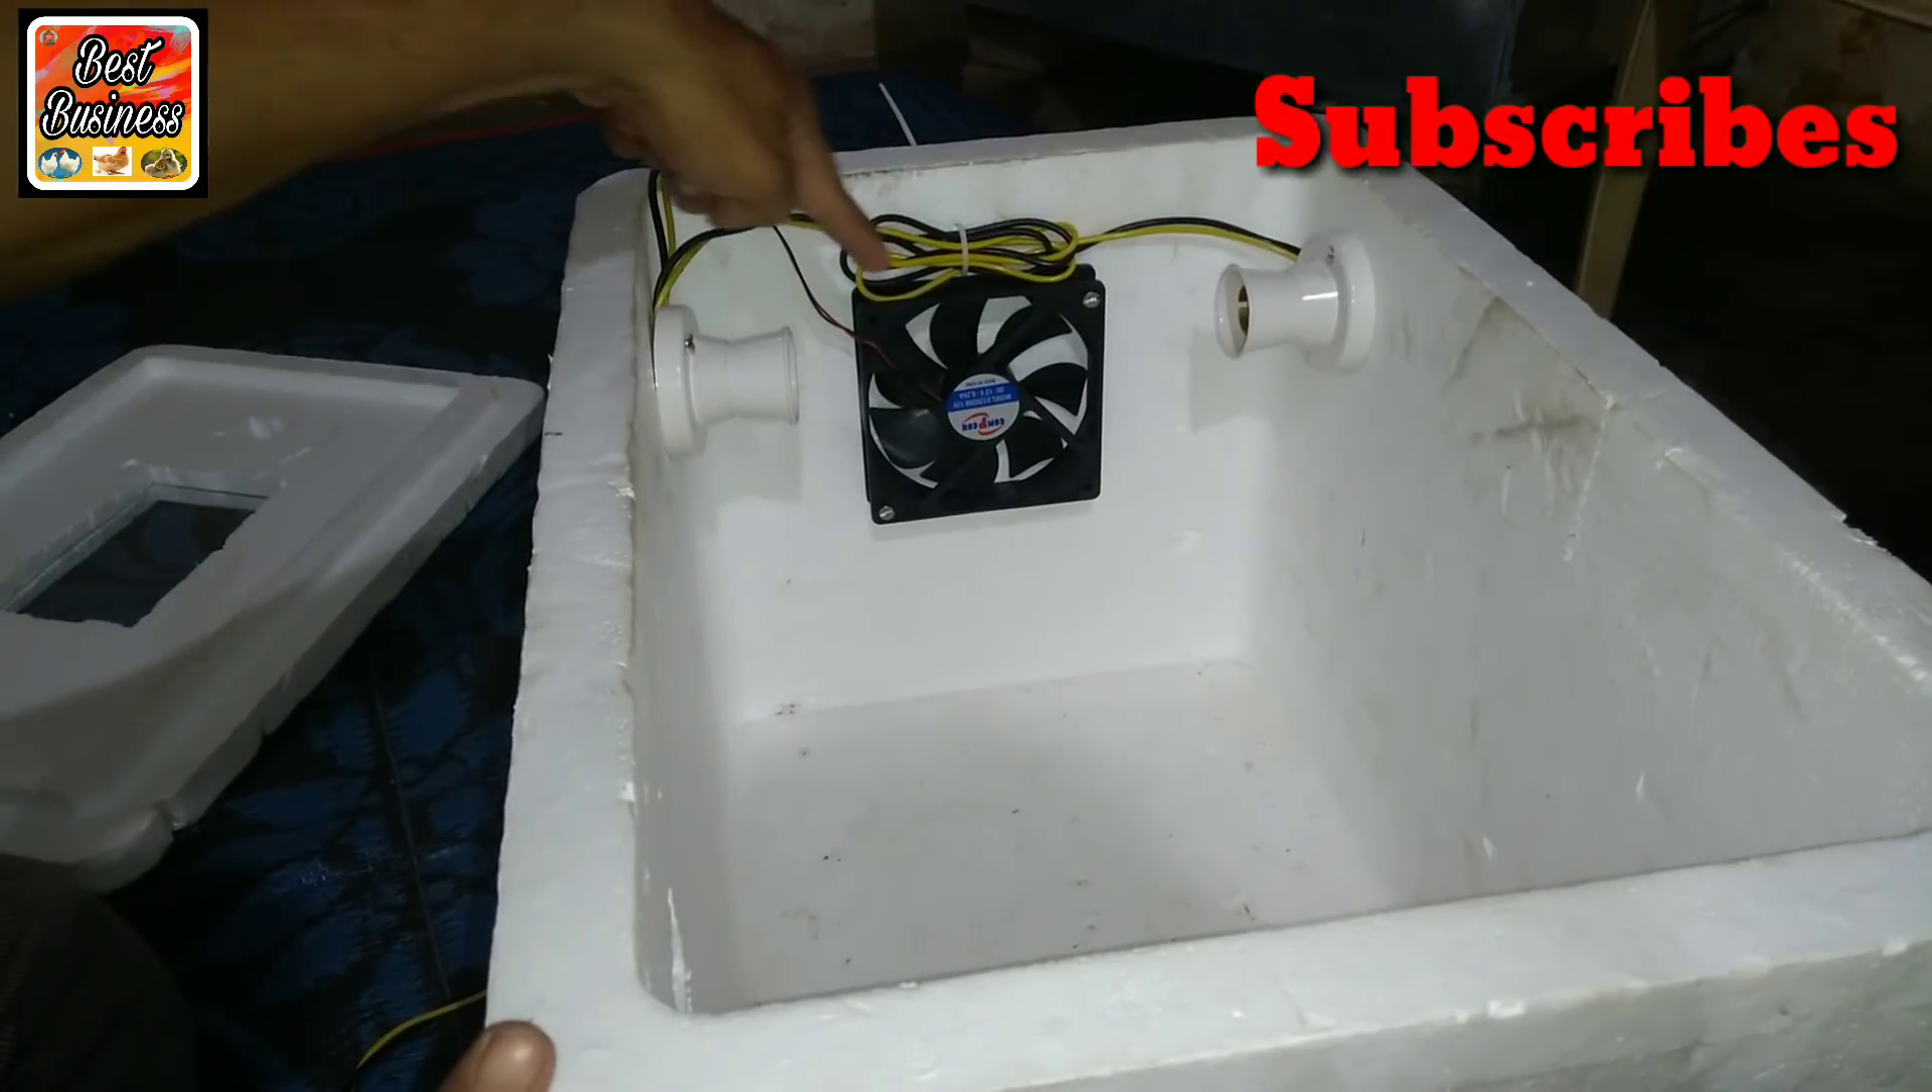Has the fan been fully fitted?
Yes.